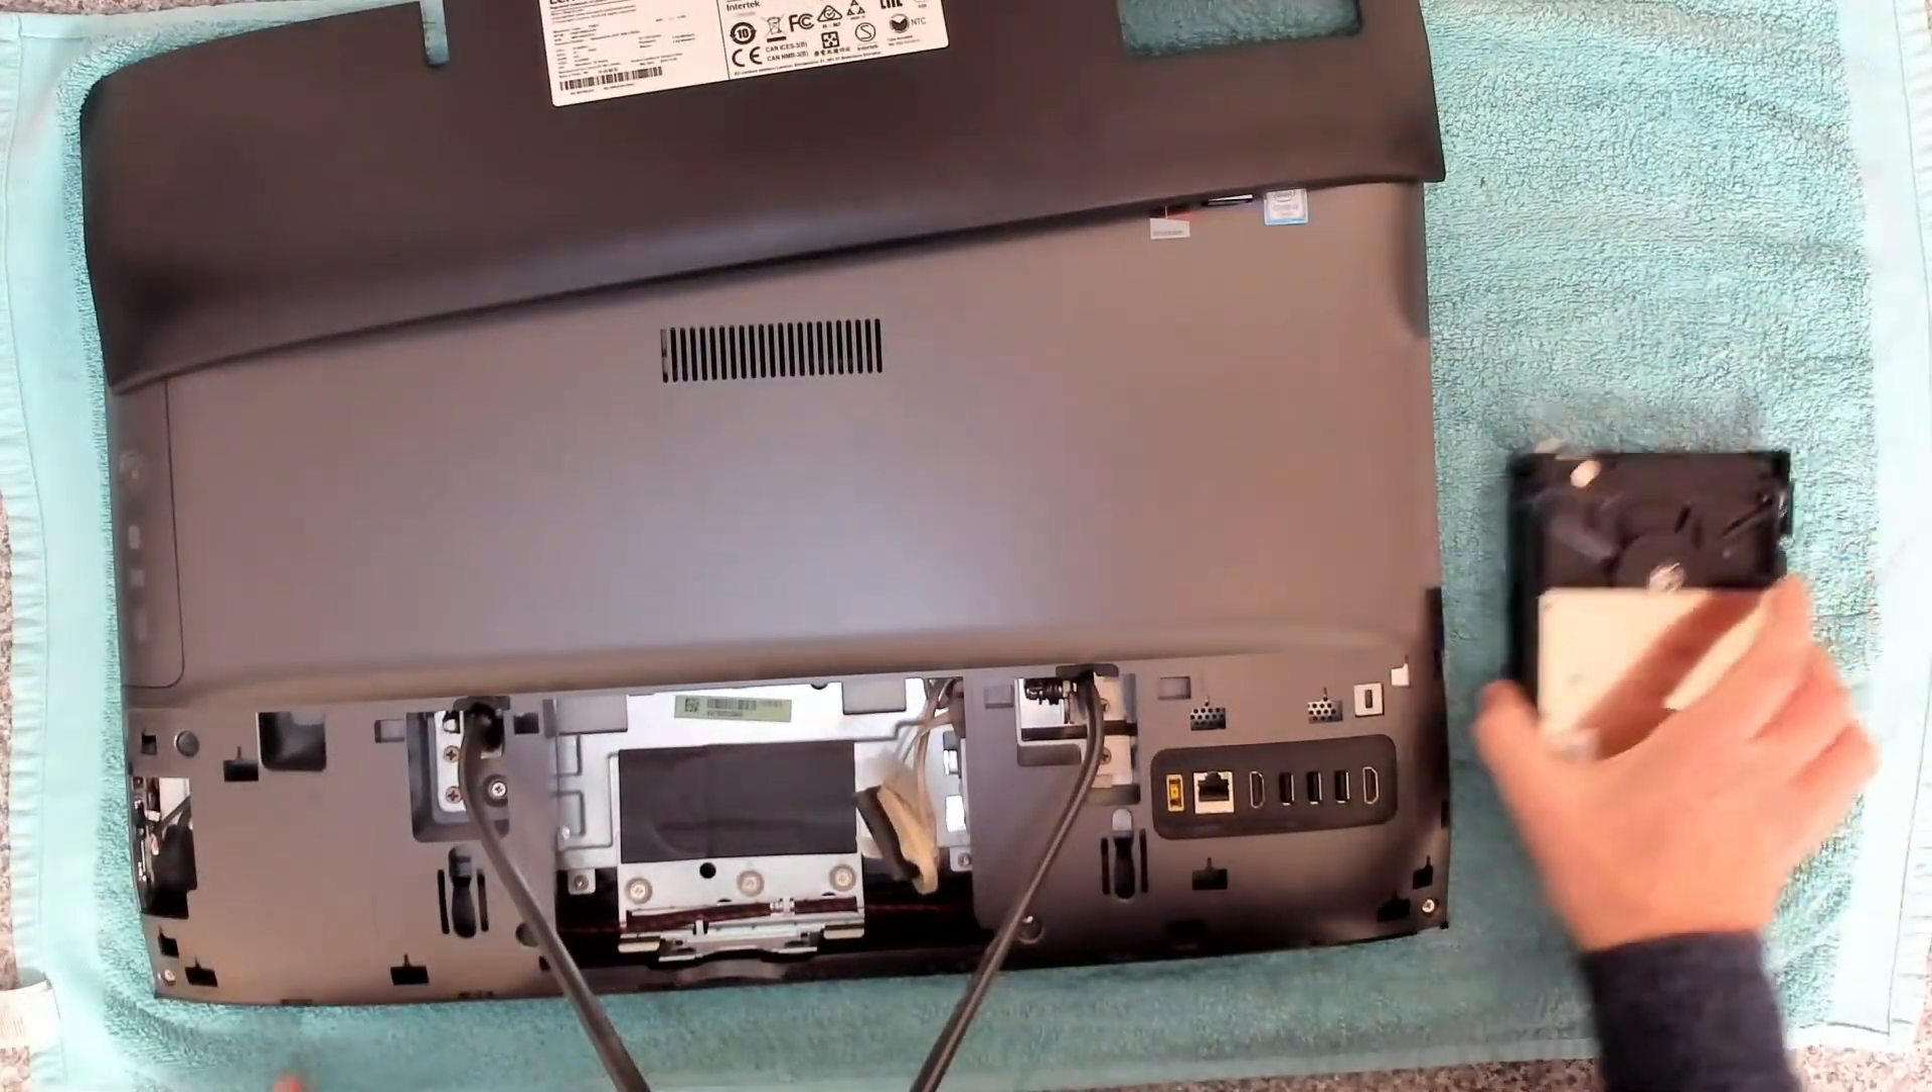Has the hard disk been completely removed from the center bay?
Yes.